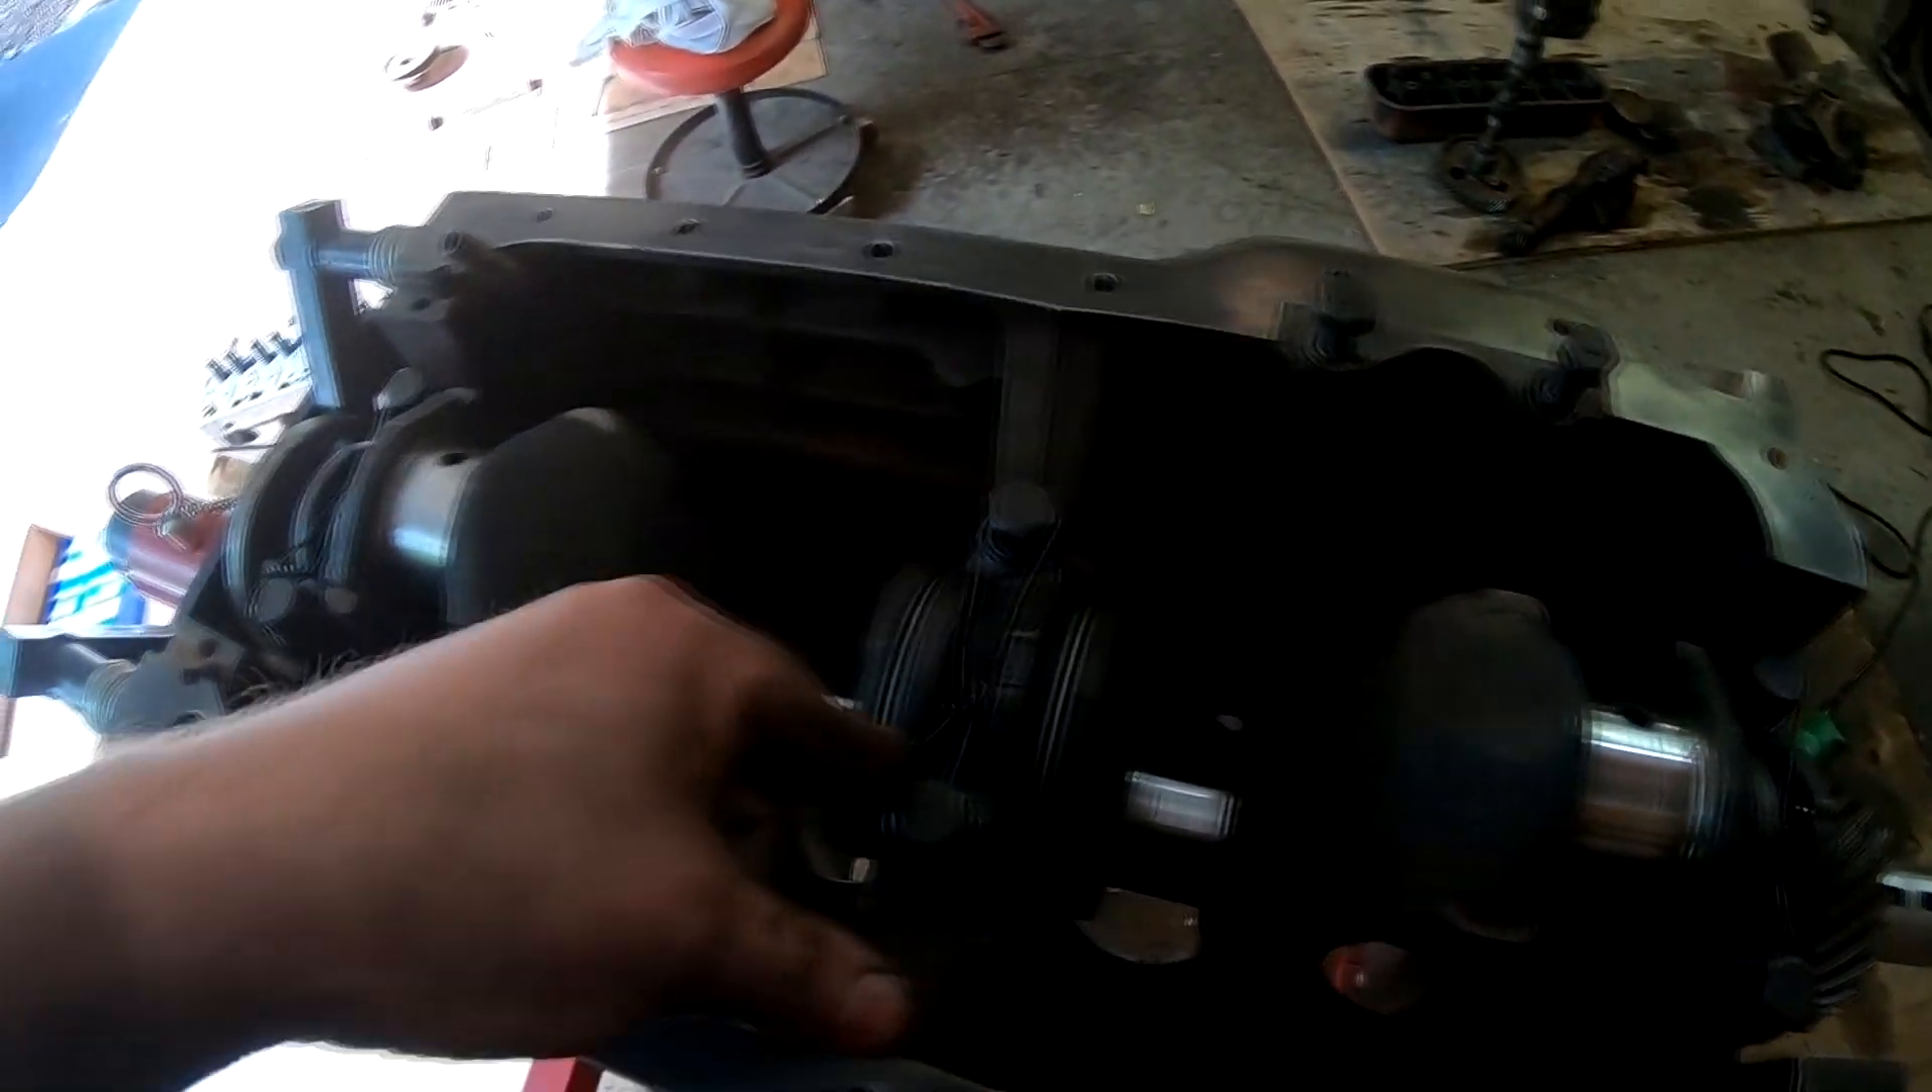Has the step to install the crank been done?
Yes.